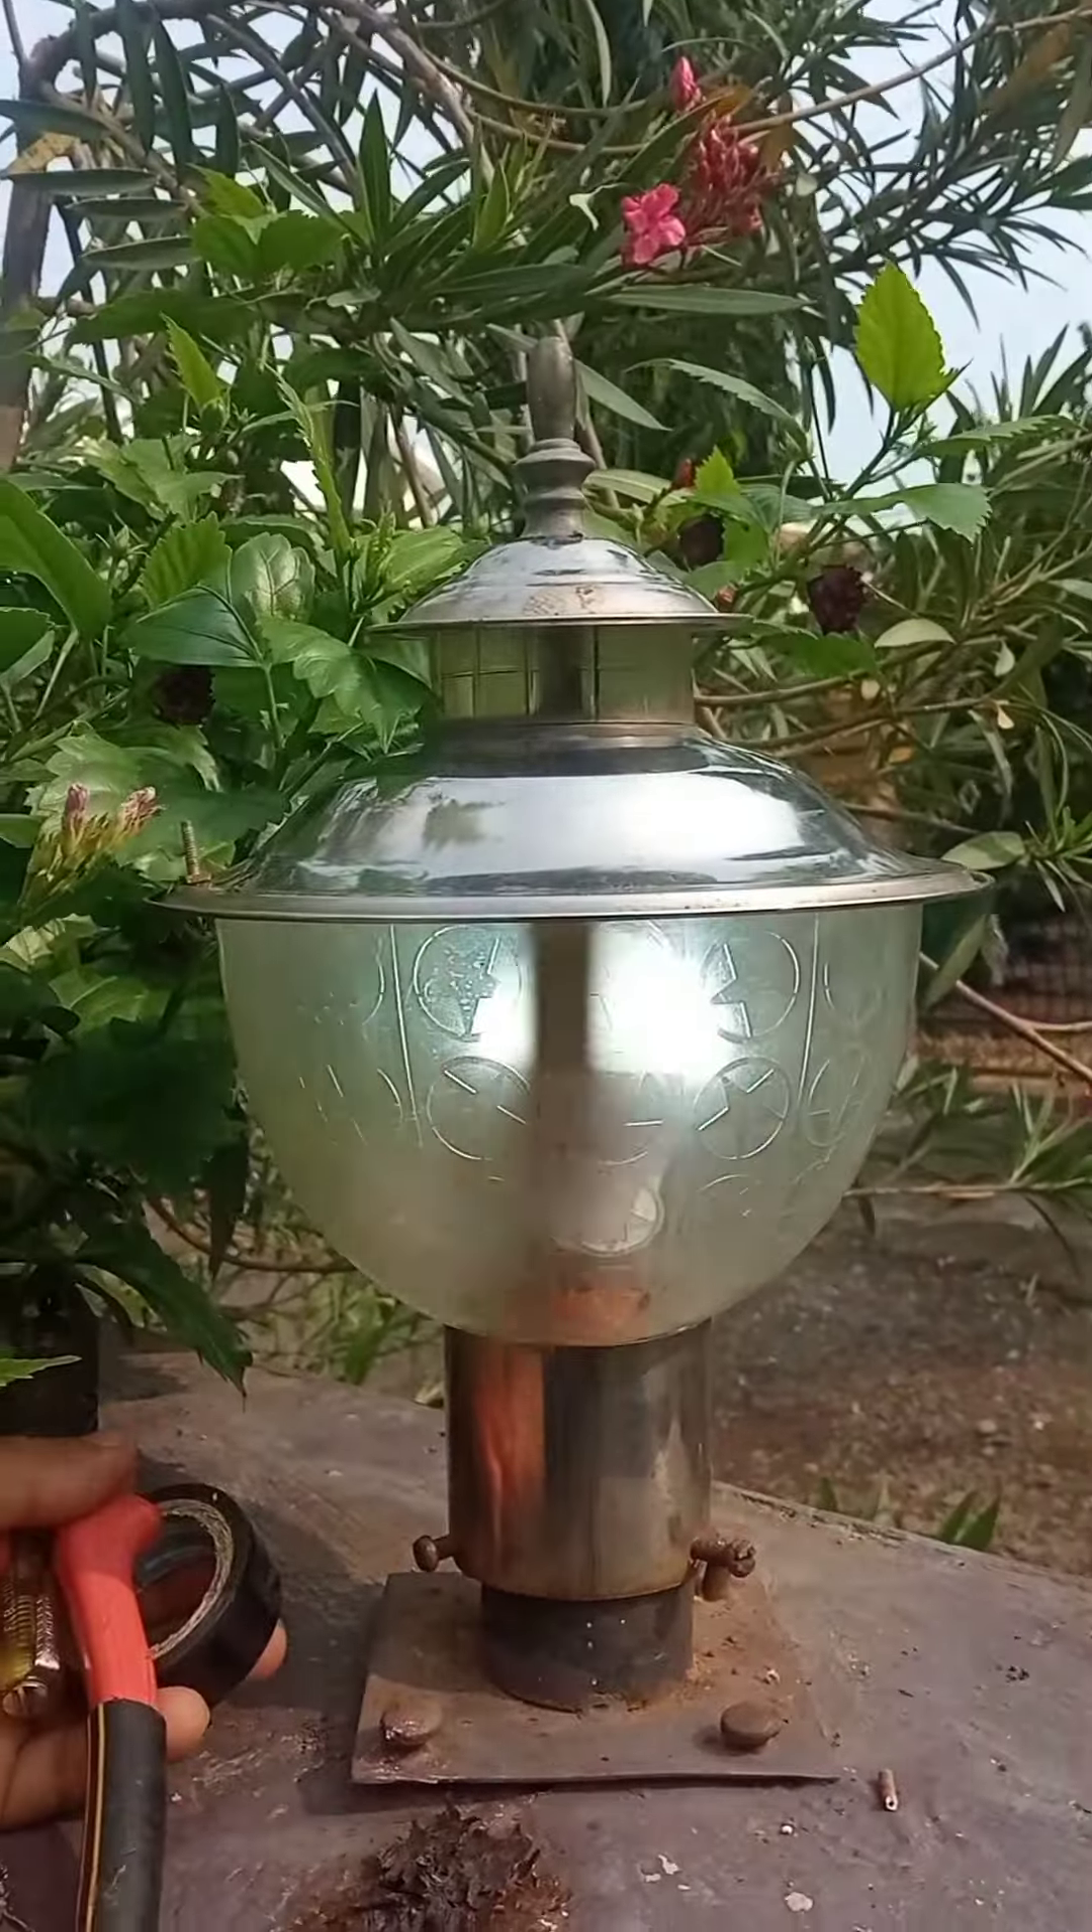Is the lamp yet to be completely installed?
No.